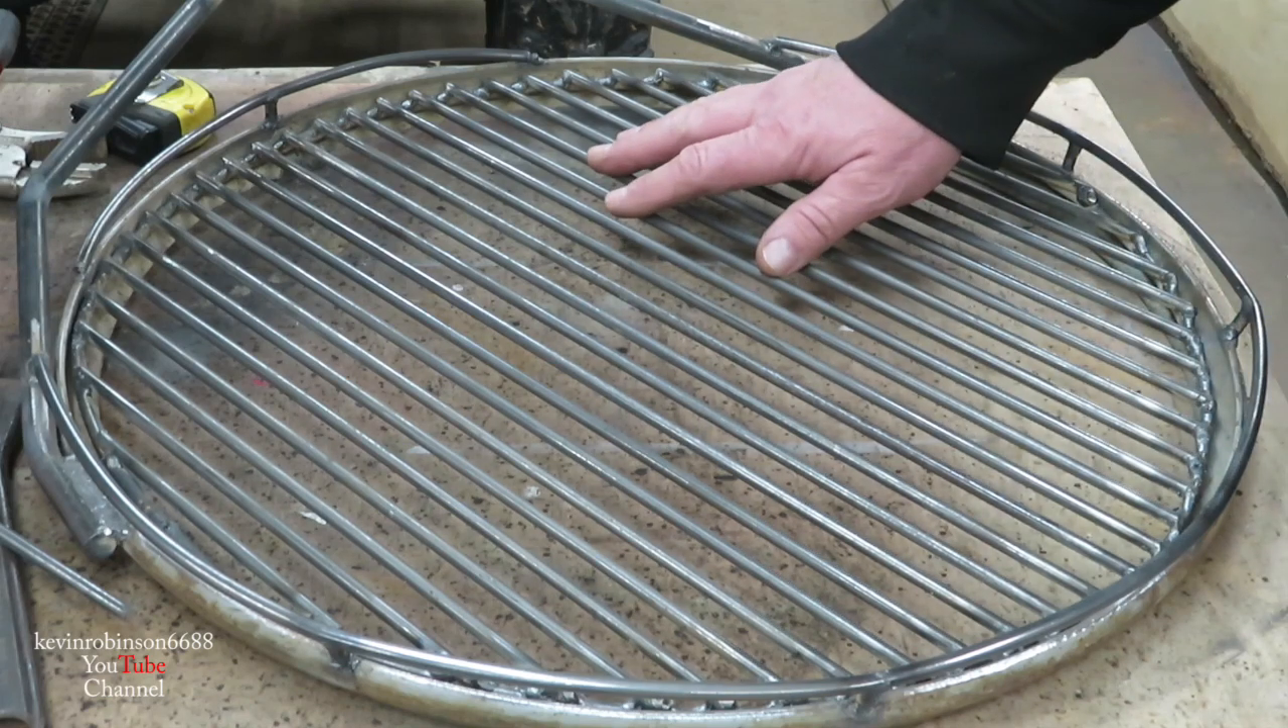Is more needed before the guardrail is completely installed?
No.